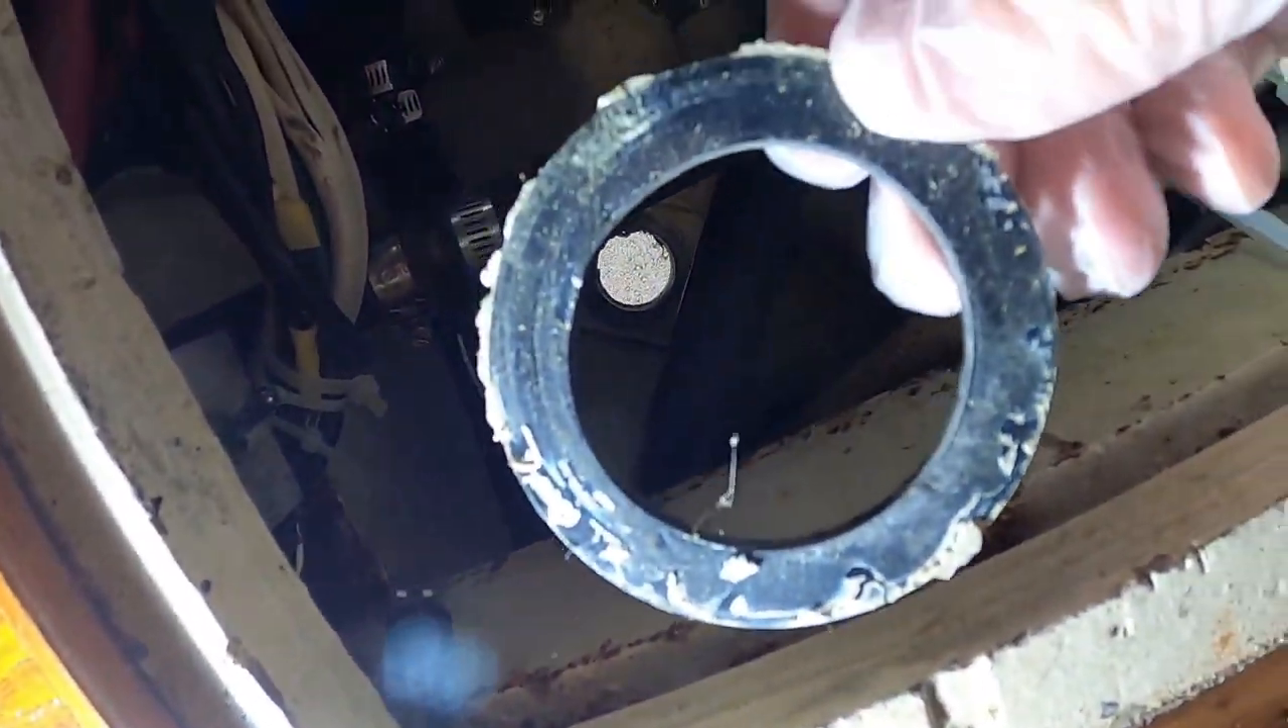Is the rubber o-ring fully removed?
Yes.